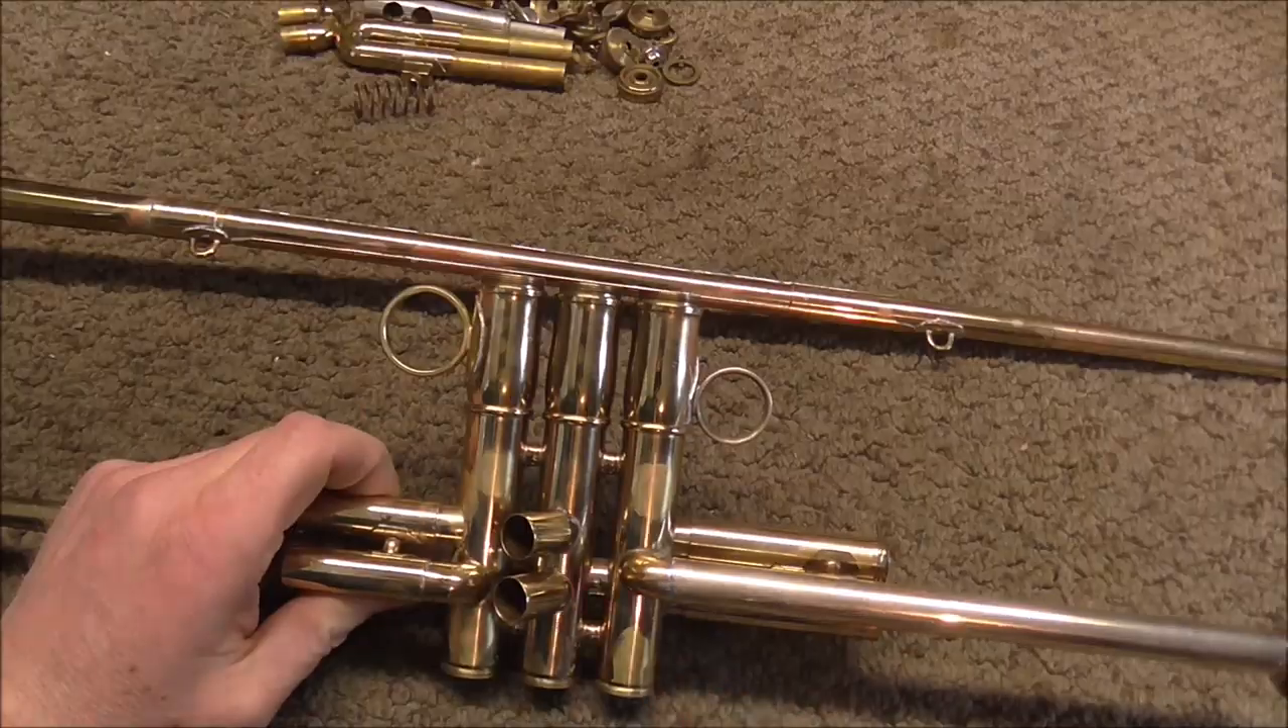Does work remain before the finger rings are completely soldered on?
No.